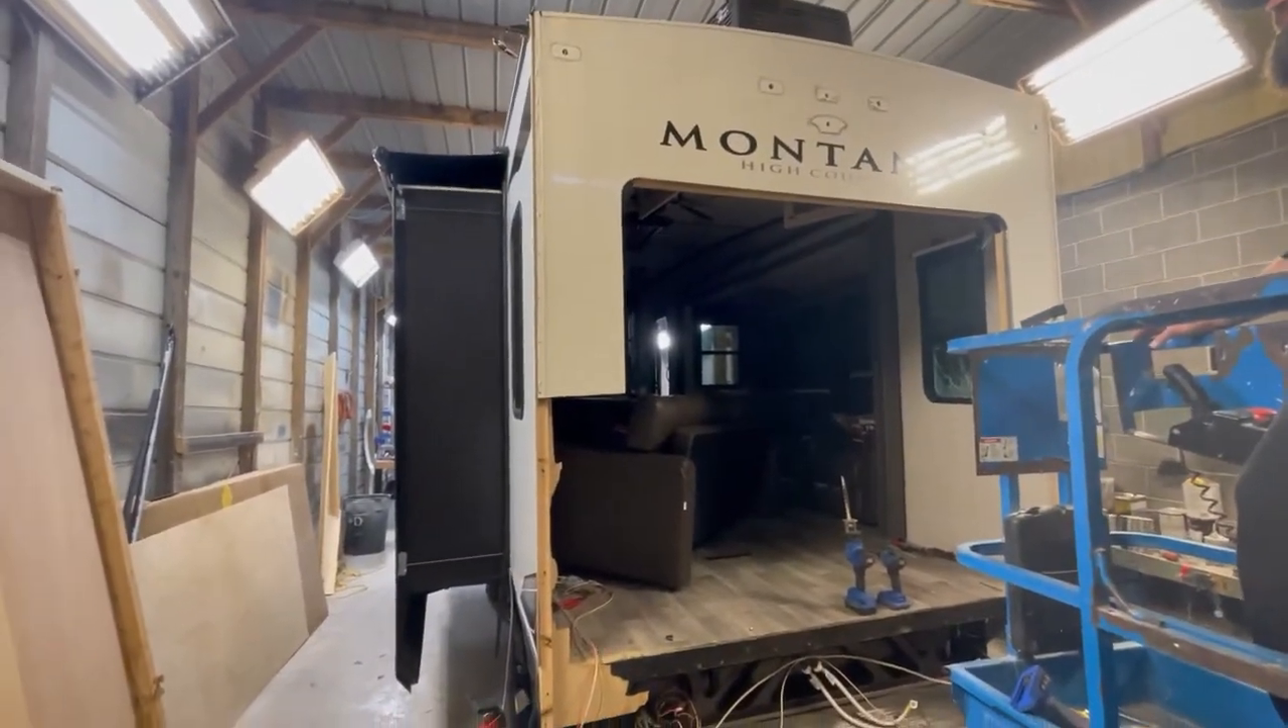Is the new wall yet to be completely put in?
Yes.